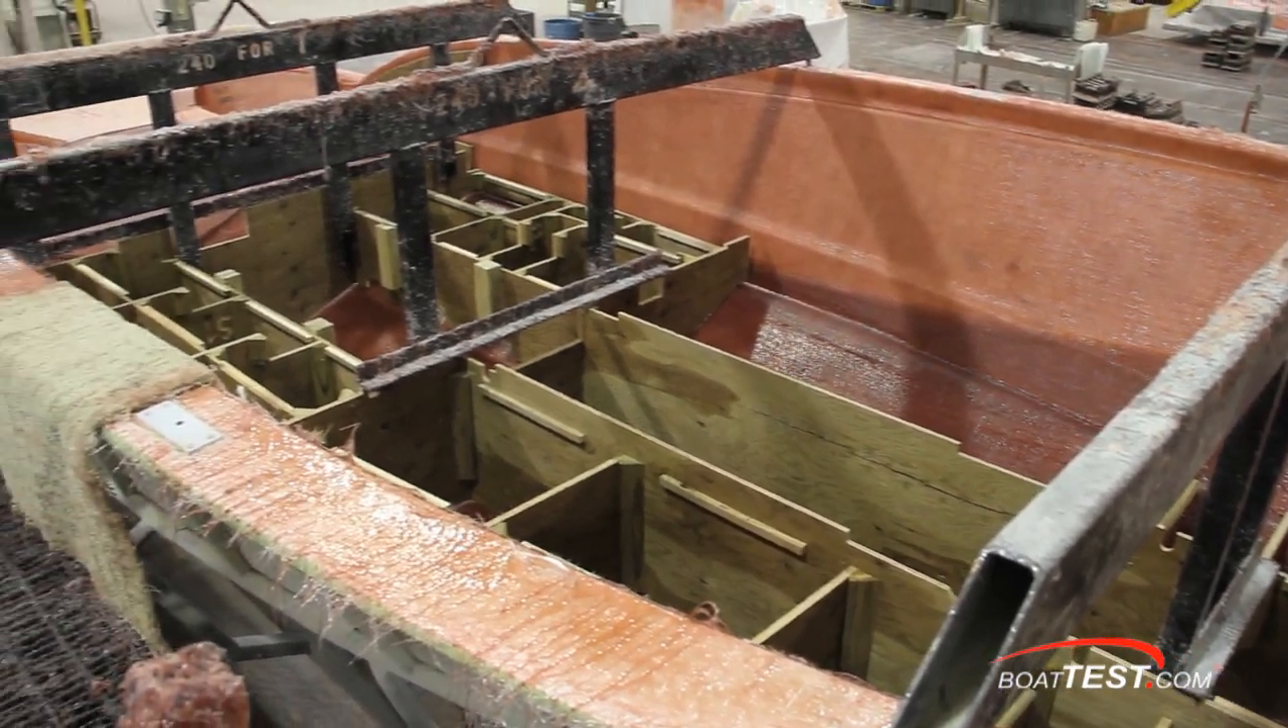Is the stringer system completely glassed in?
No.